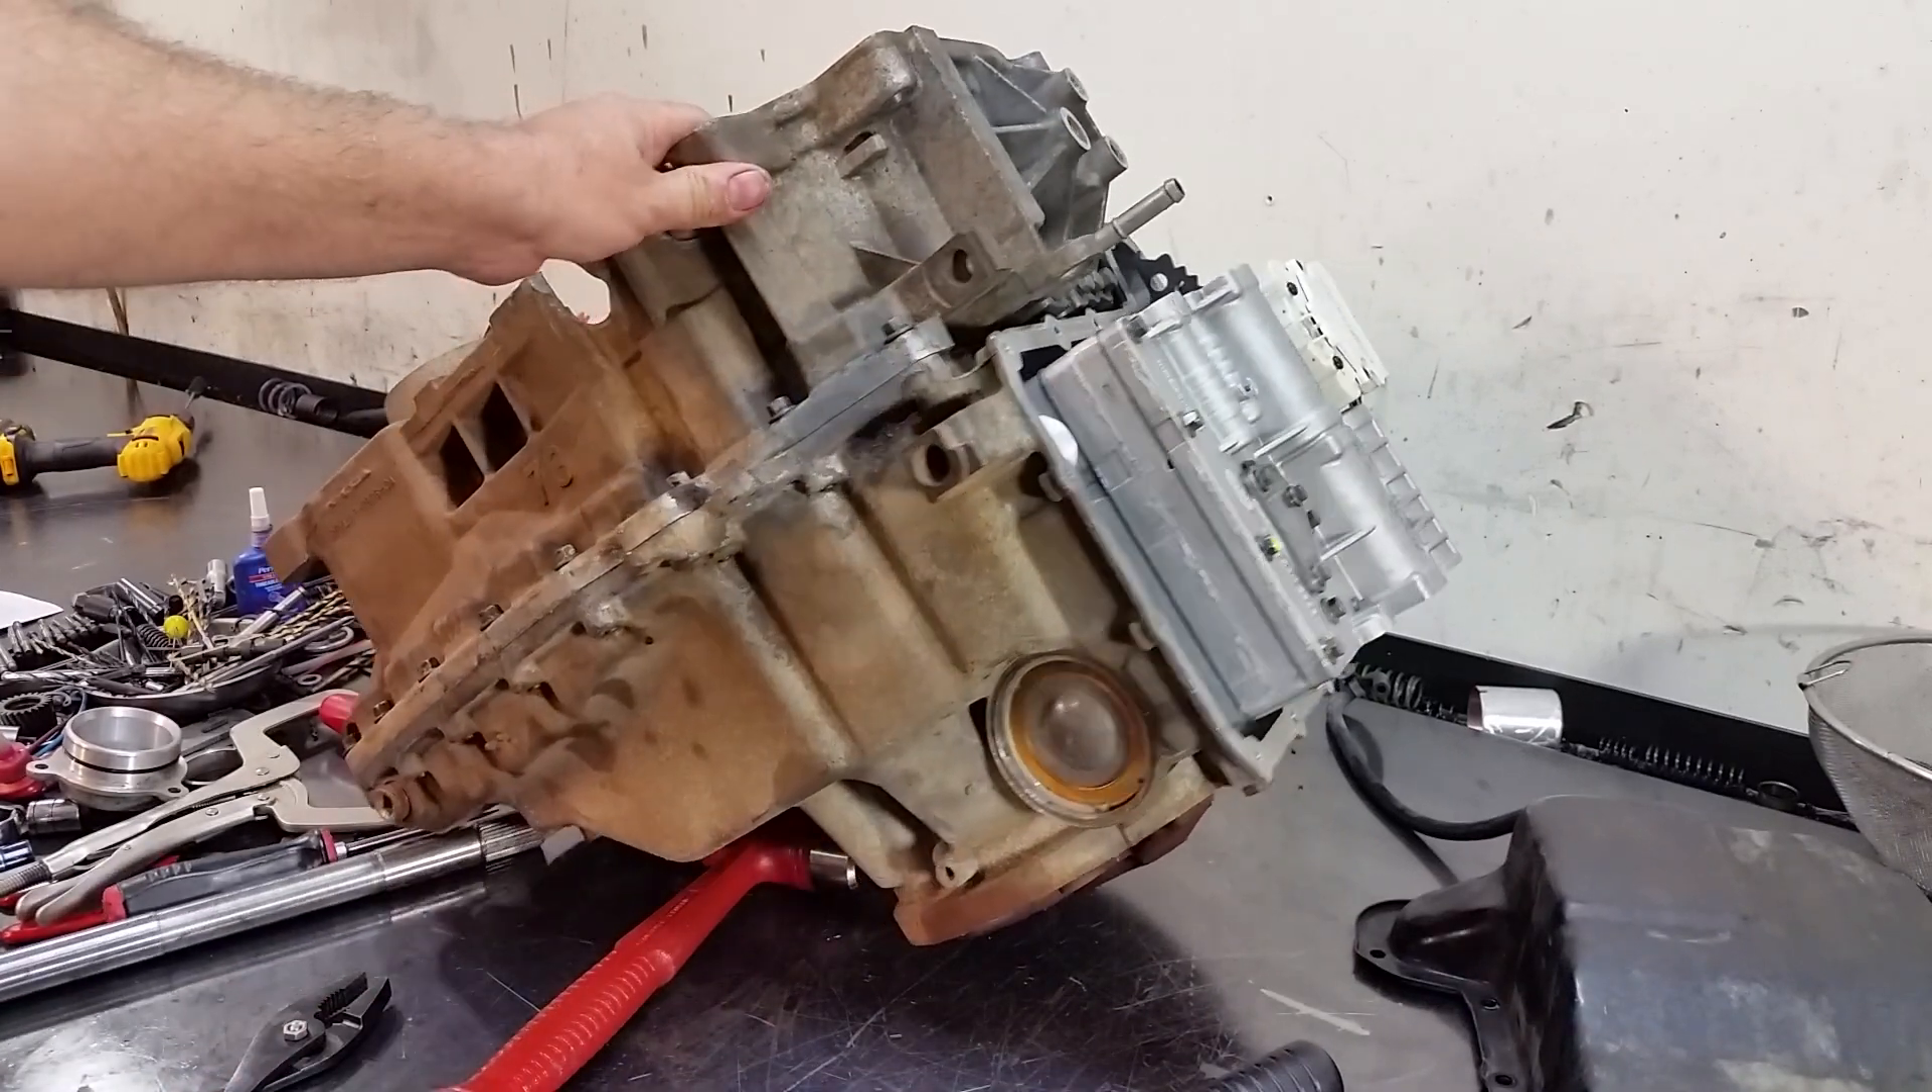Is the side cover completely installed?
No.